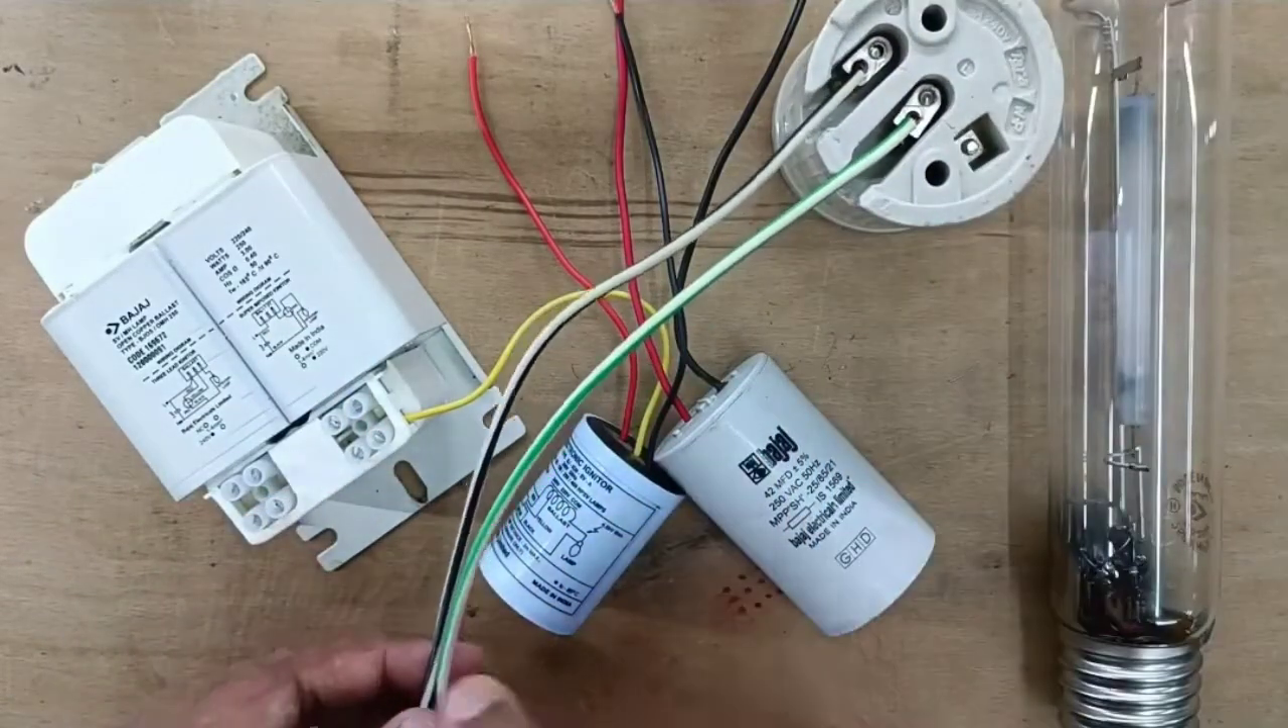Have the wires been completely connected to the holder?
Yes.